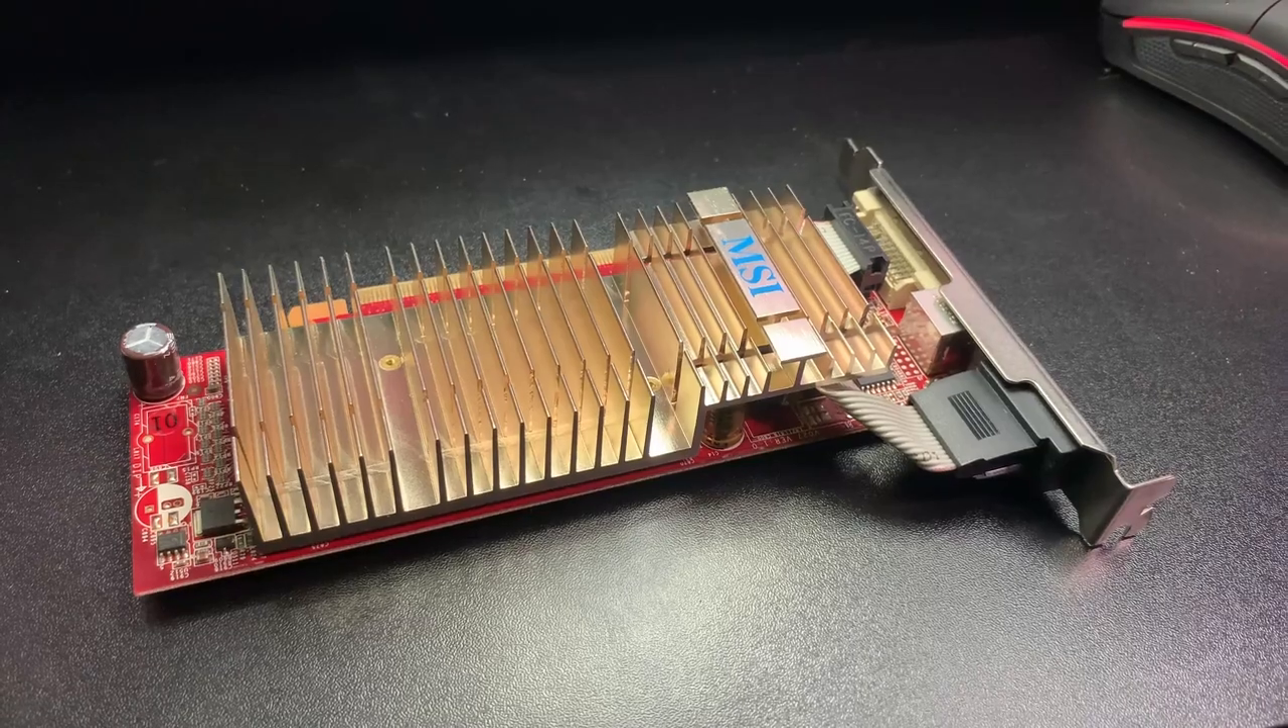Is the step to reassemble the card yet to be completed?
No.